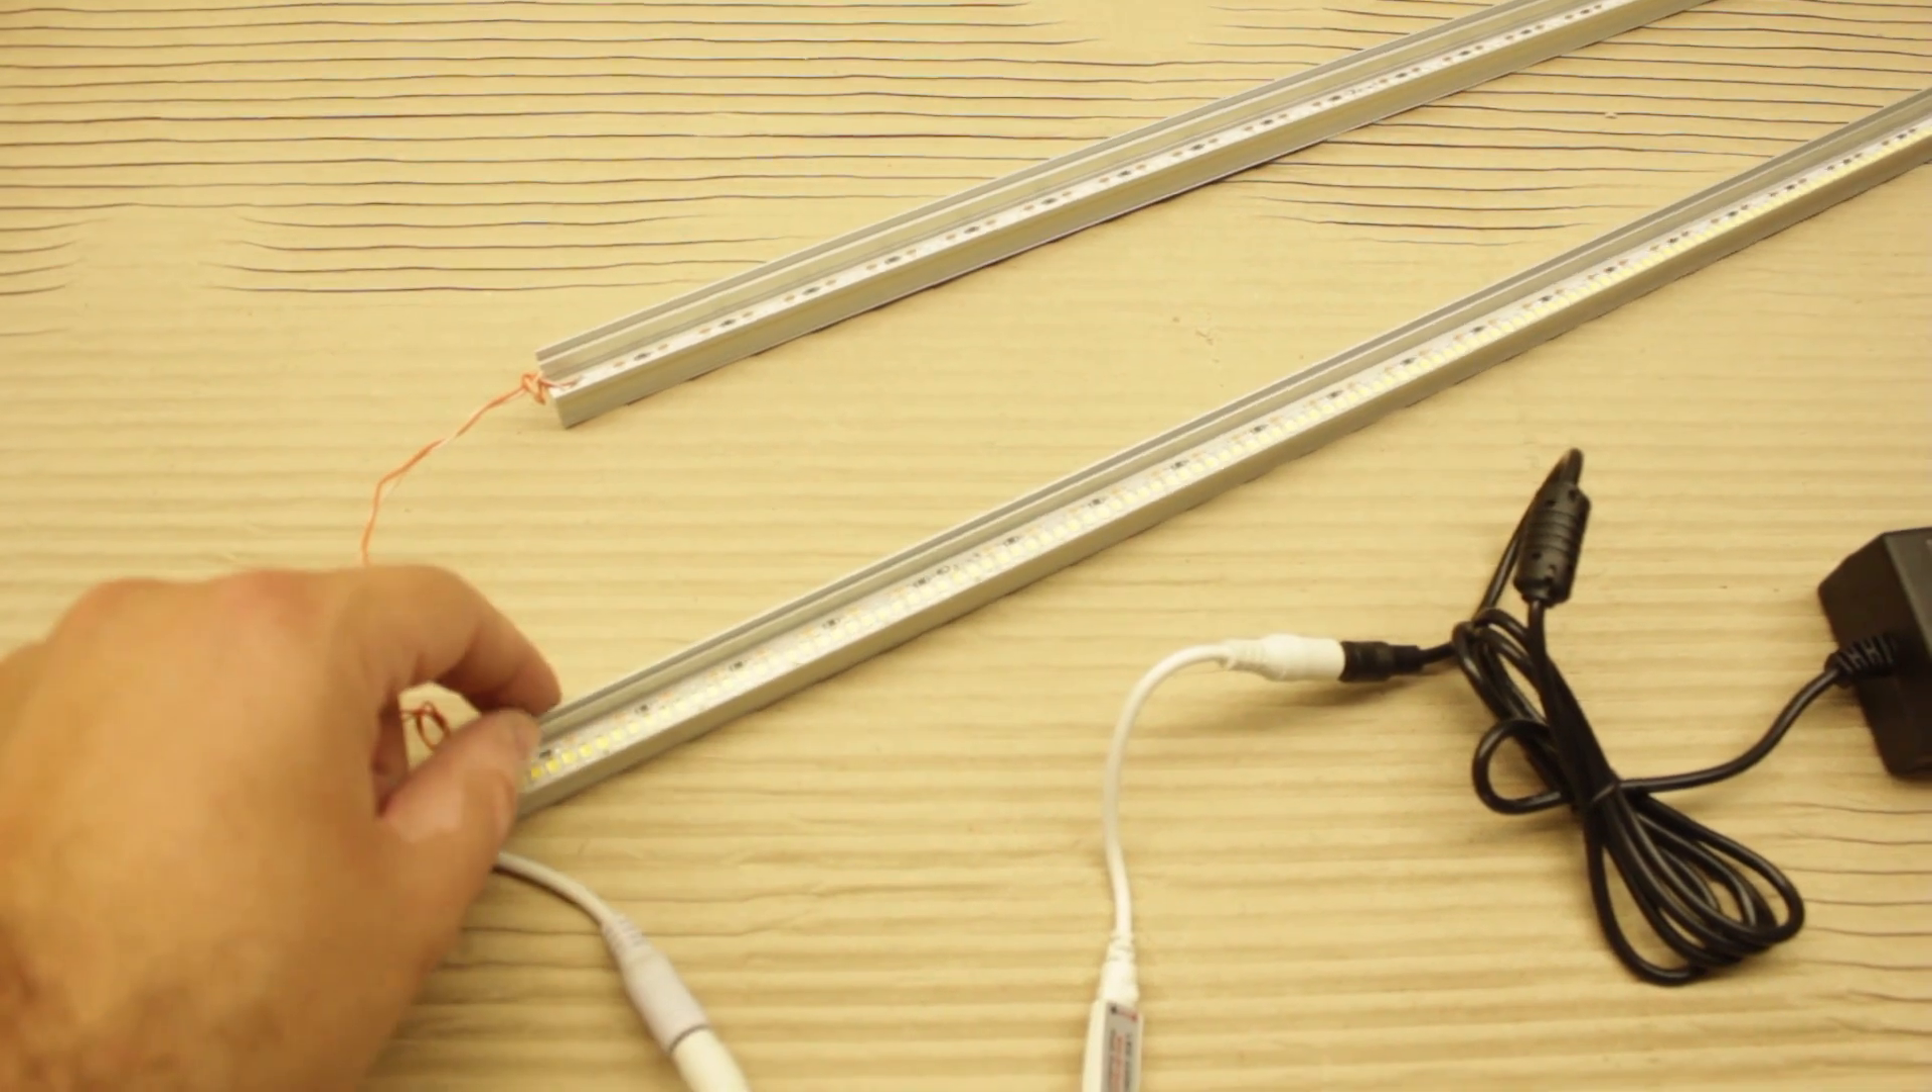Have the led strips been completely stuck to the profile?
Yes.